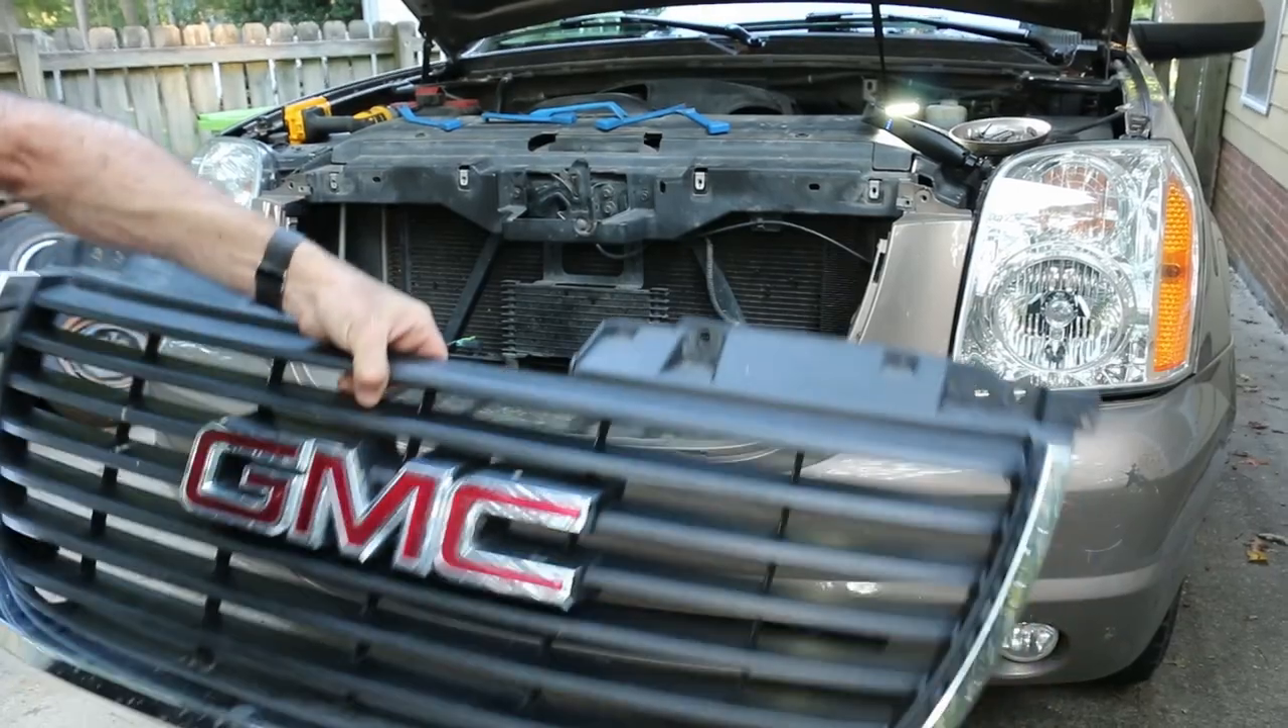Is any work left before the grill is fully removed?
No.